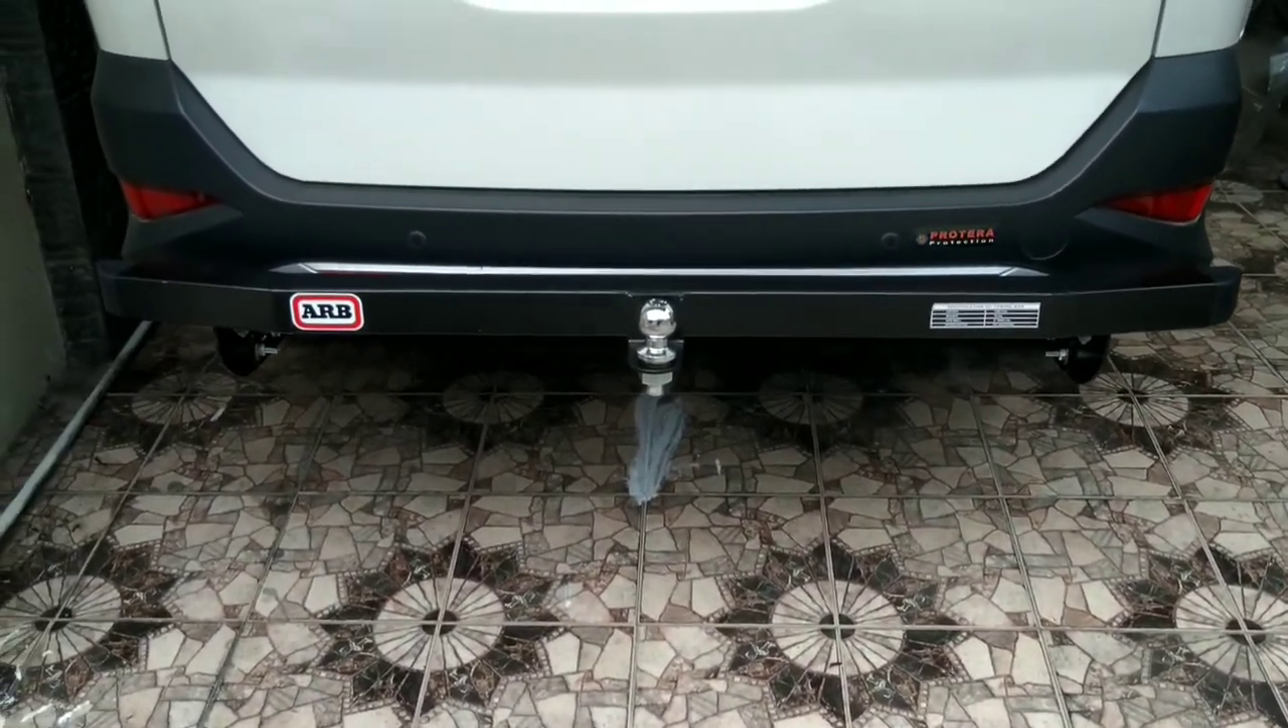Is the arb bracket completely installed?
Yes.